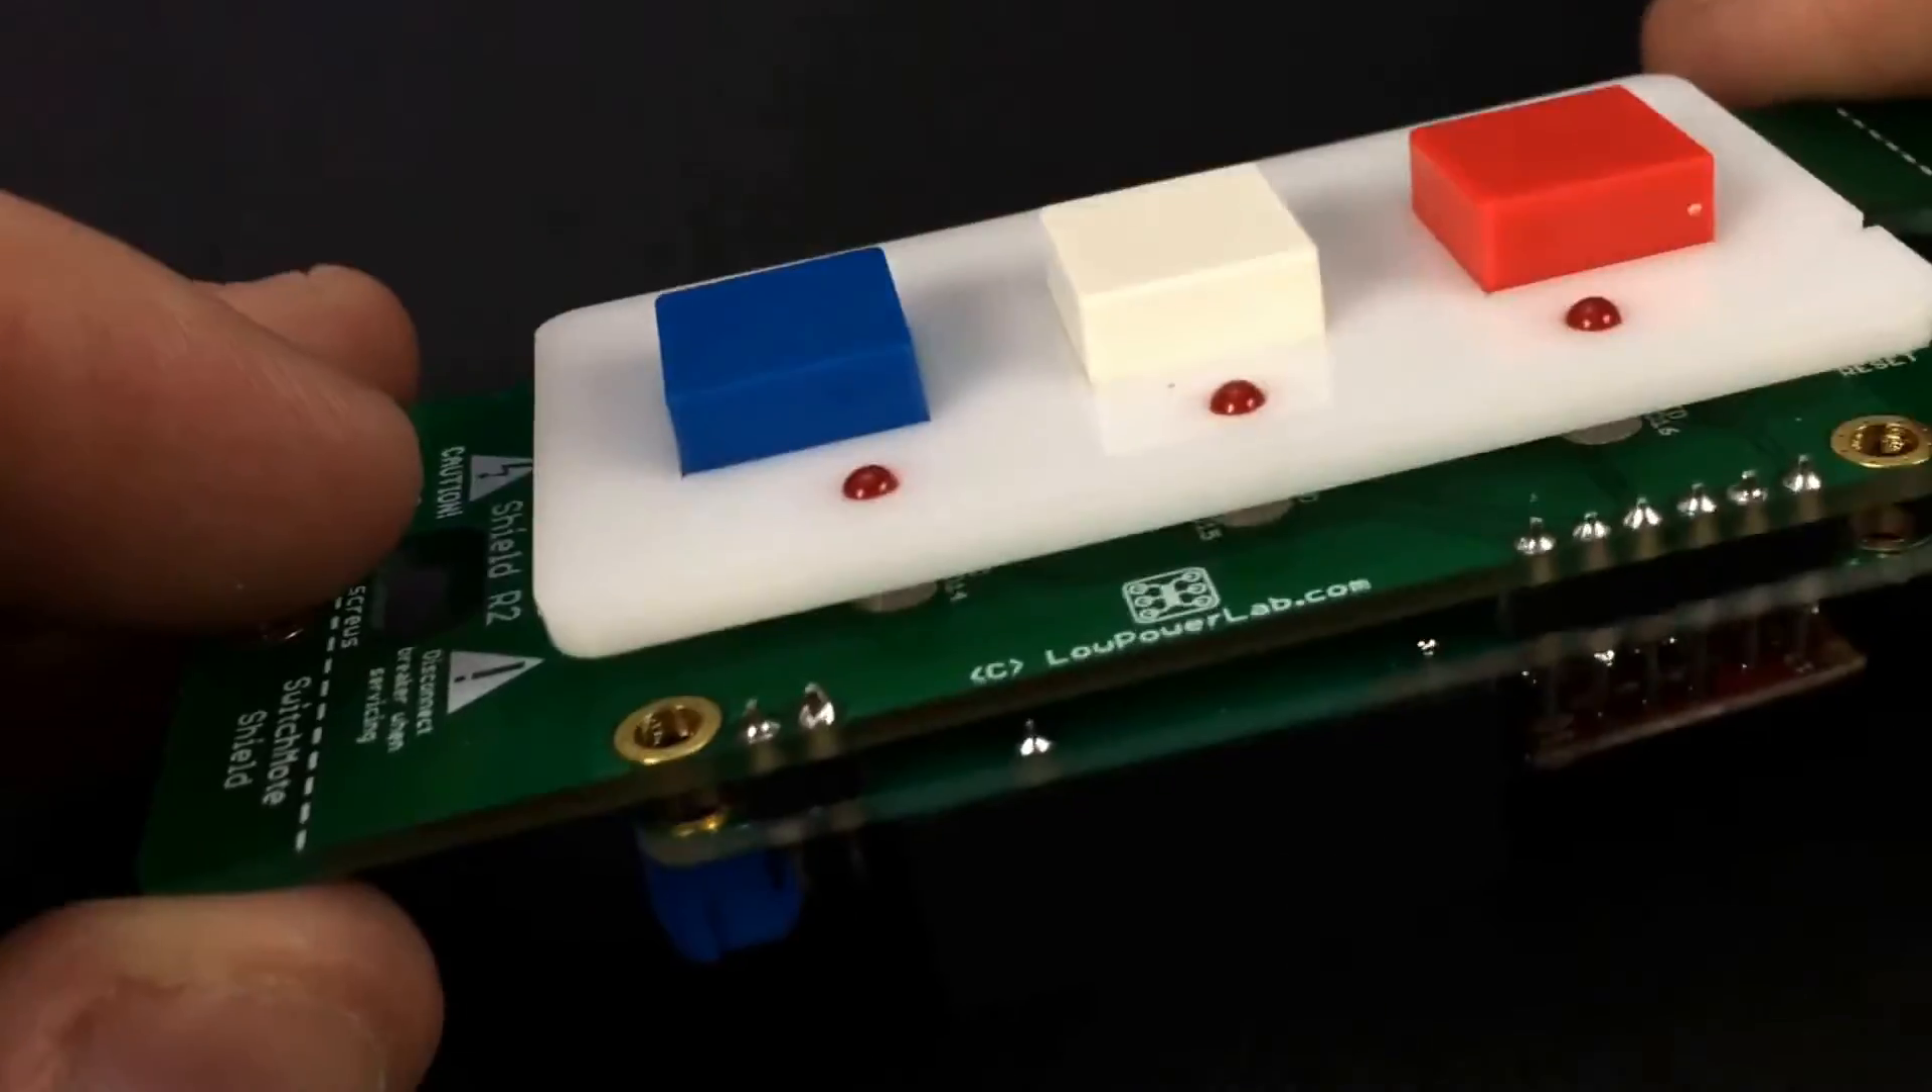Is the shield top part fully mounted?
Yes.